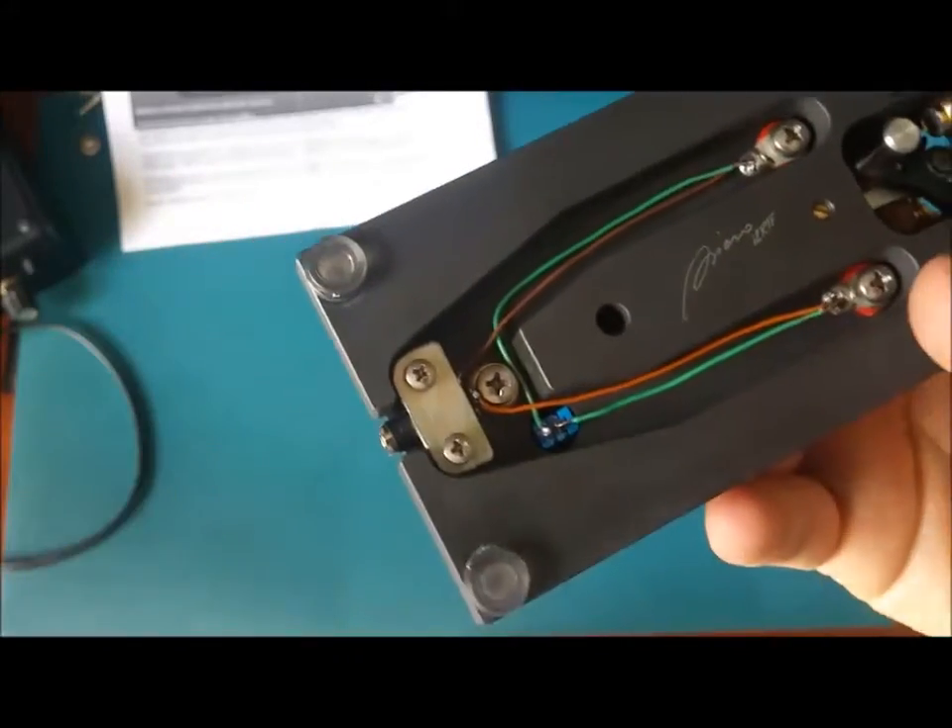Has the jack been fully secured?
Yes.